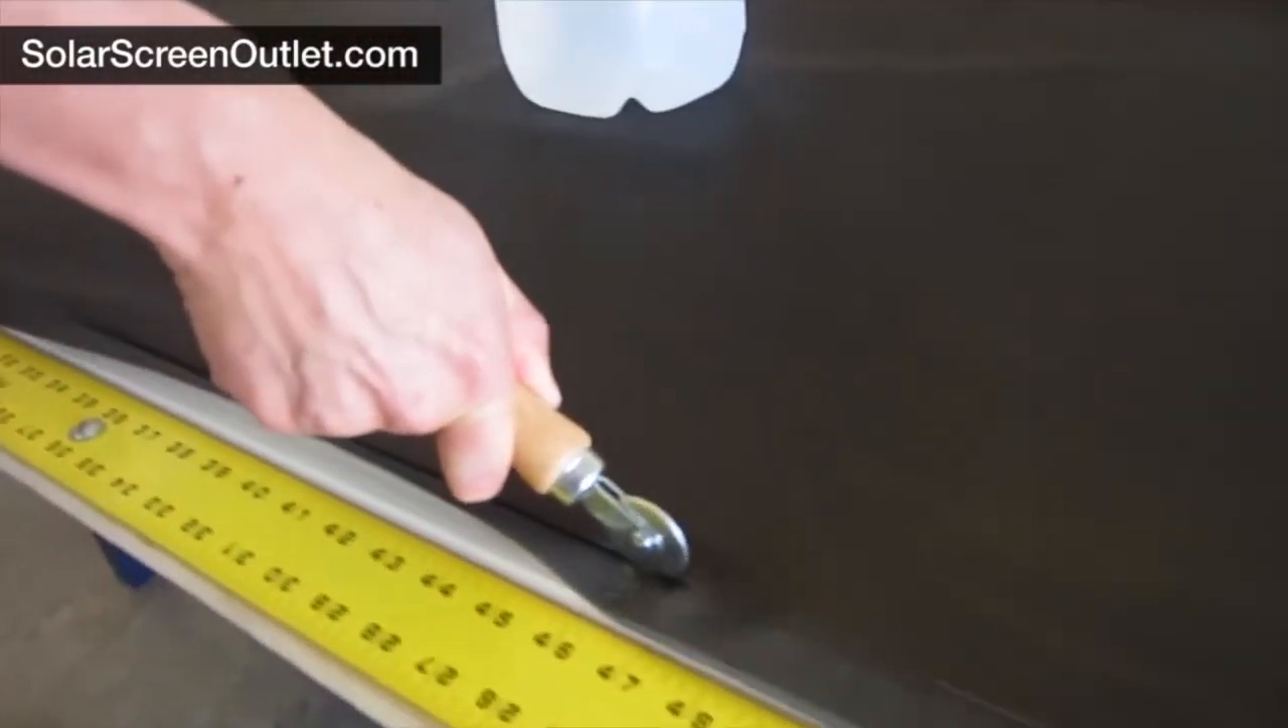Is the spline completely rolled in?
No.